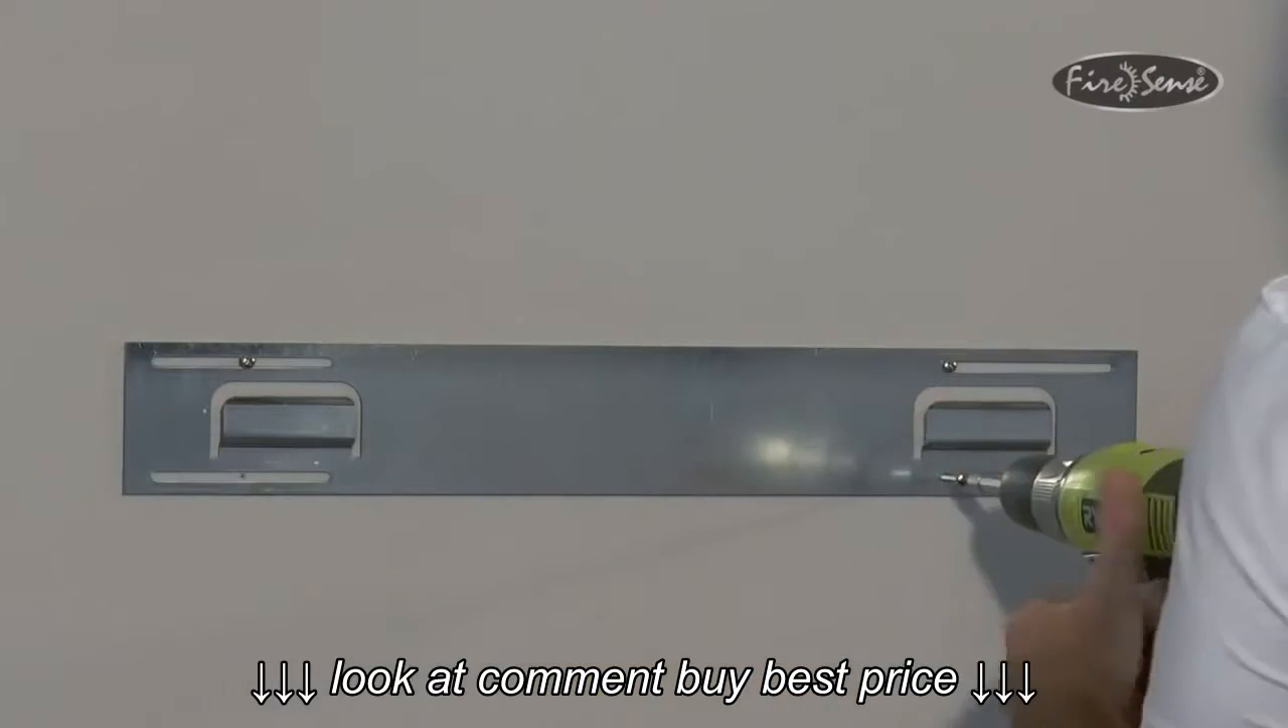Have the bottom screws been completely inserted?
No.